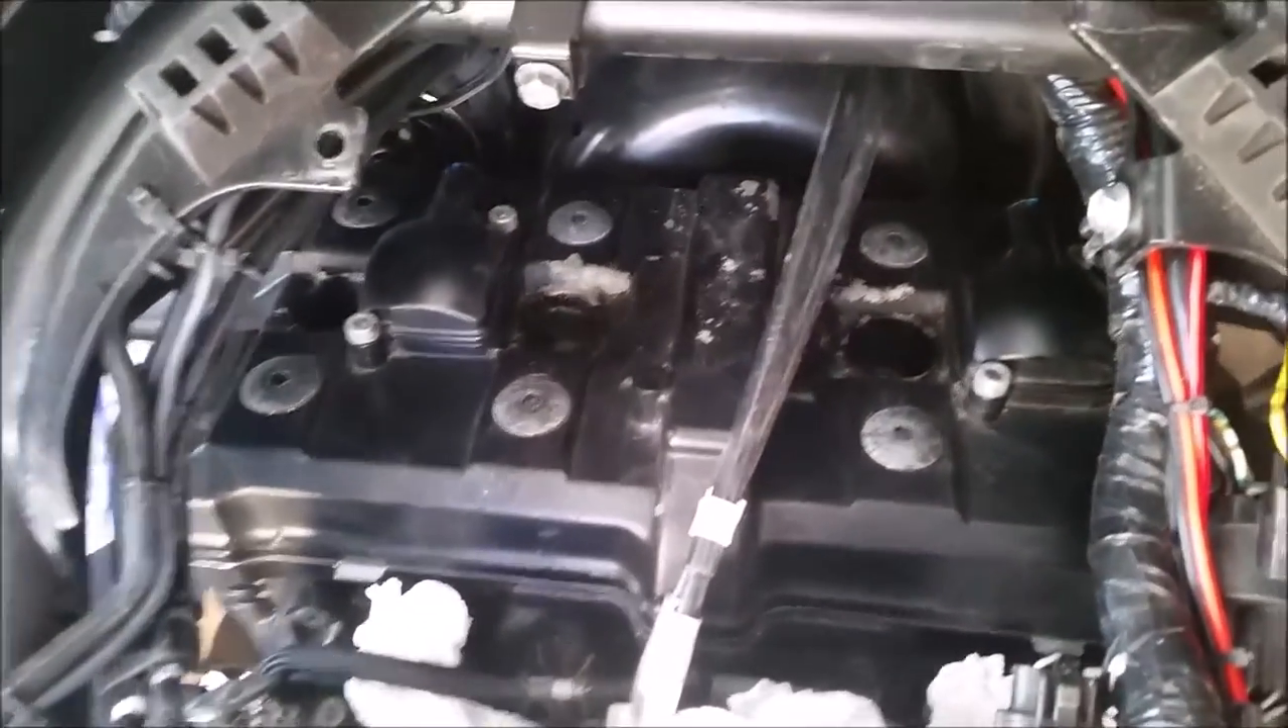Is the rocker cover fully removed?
No.